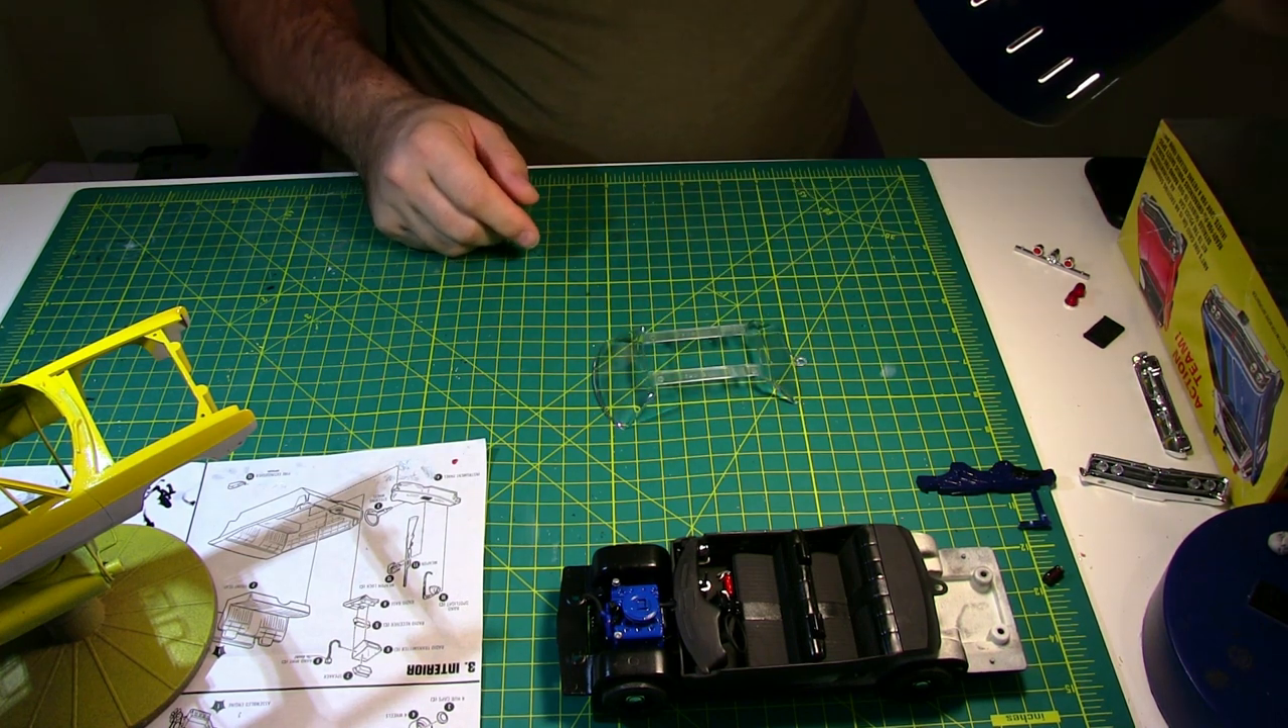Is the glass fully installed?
No.